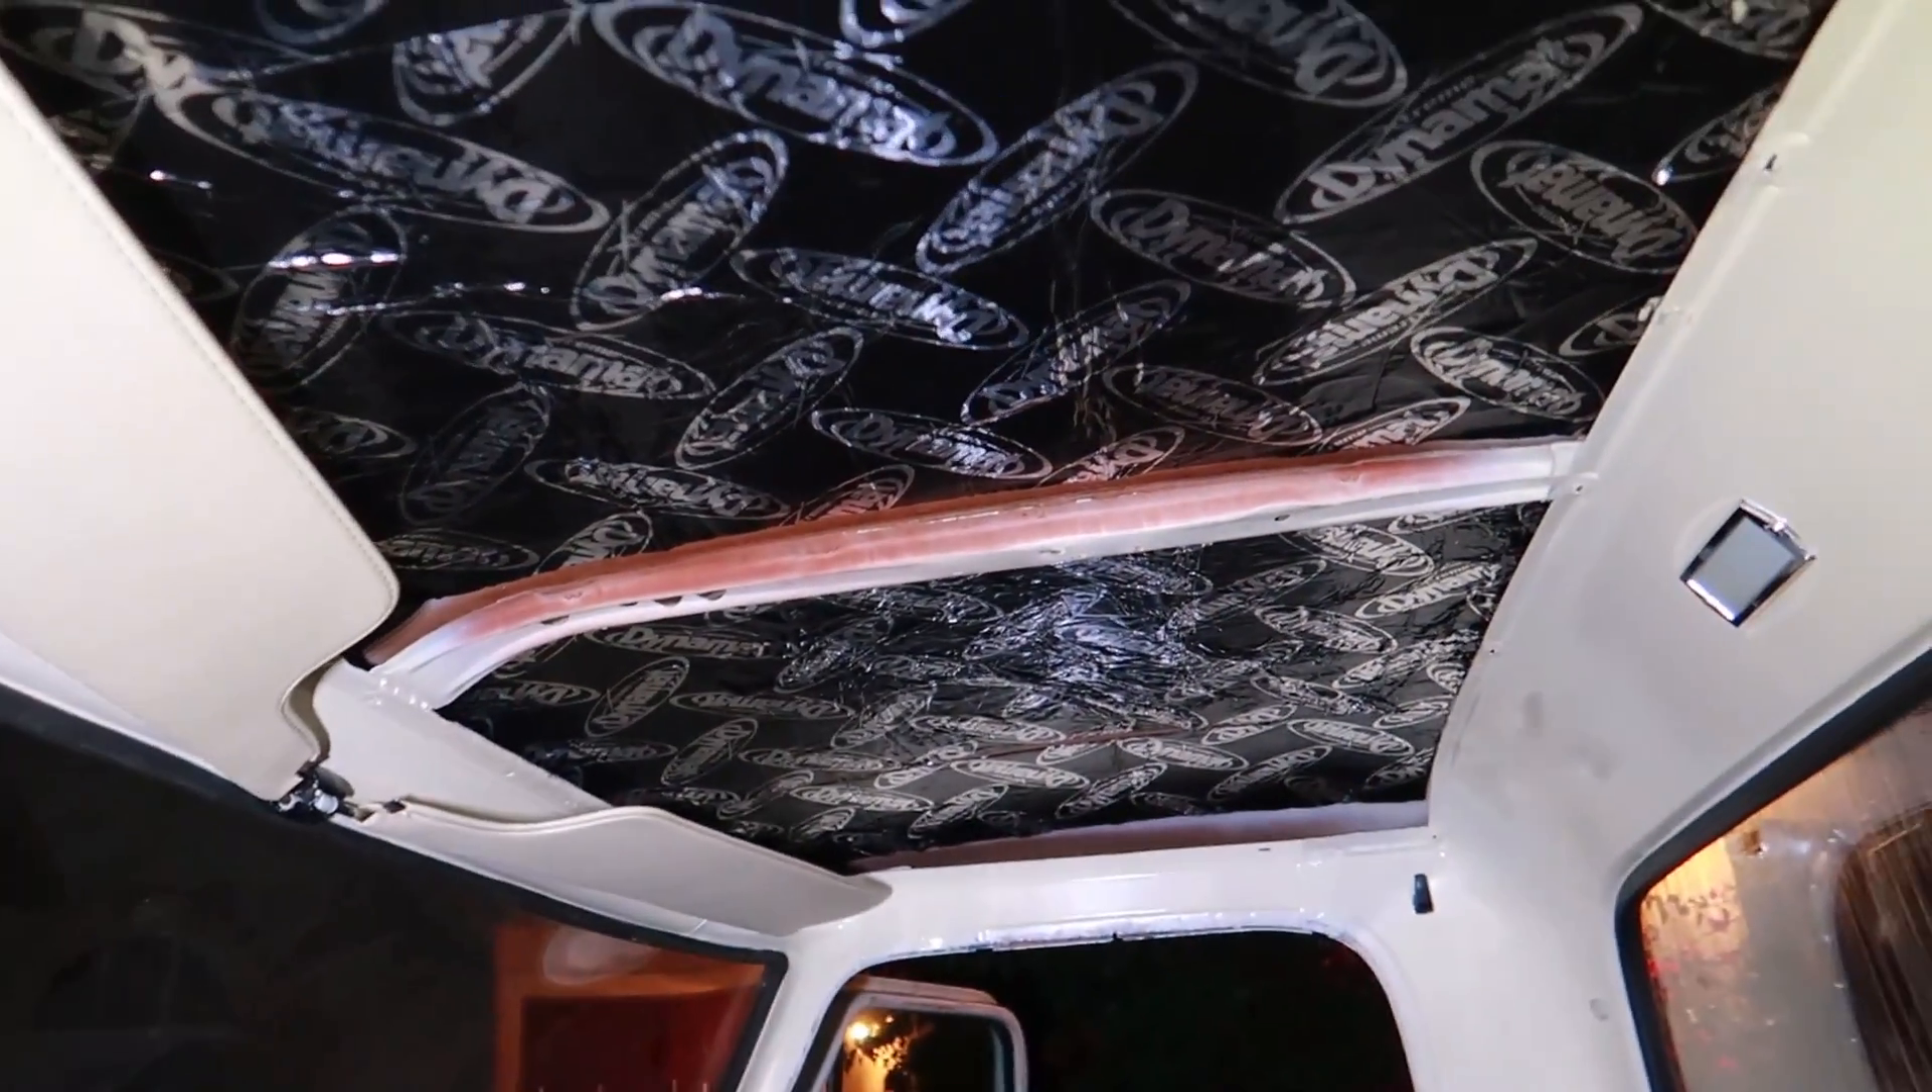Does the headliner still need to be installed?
Yes.